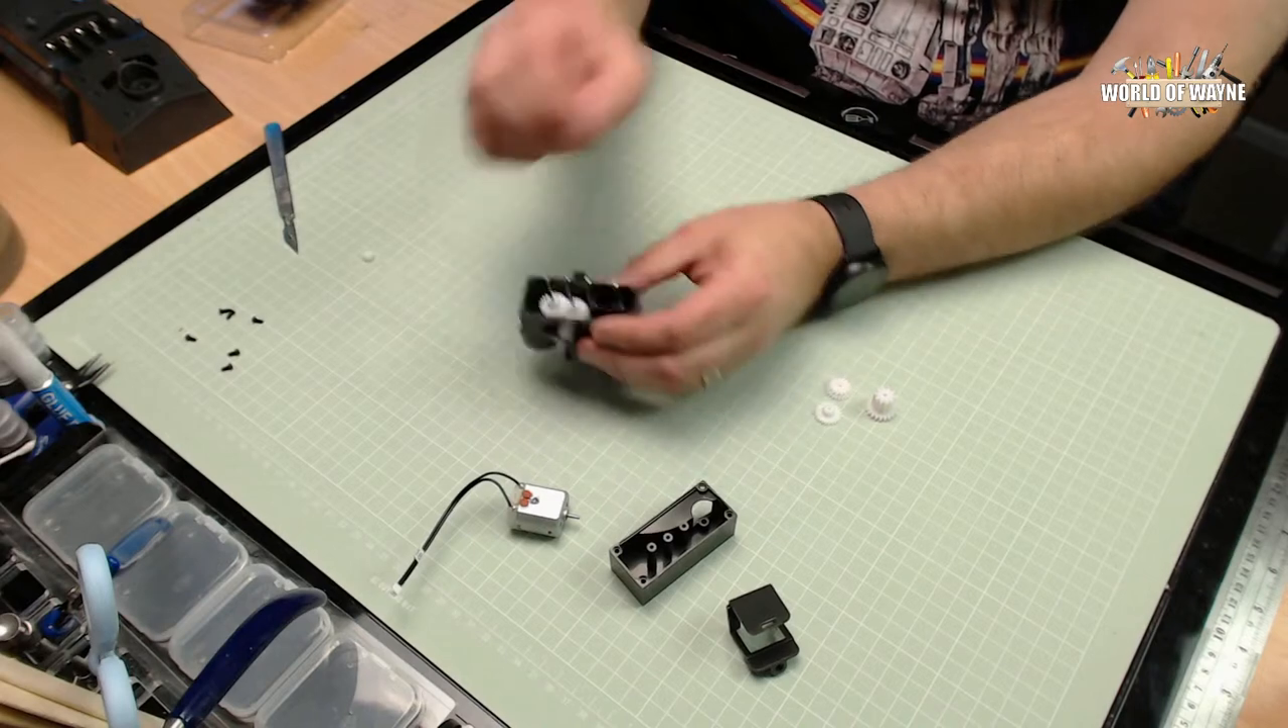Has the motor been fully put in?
No.